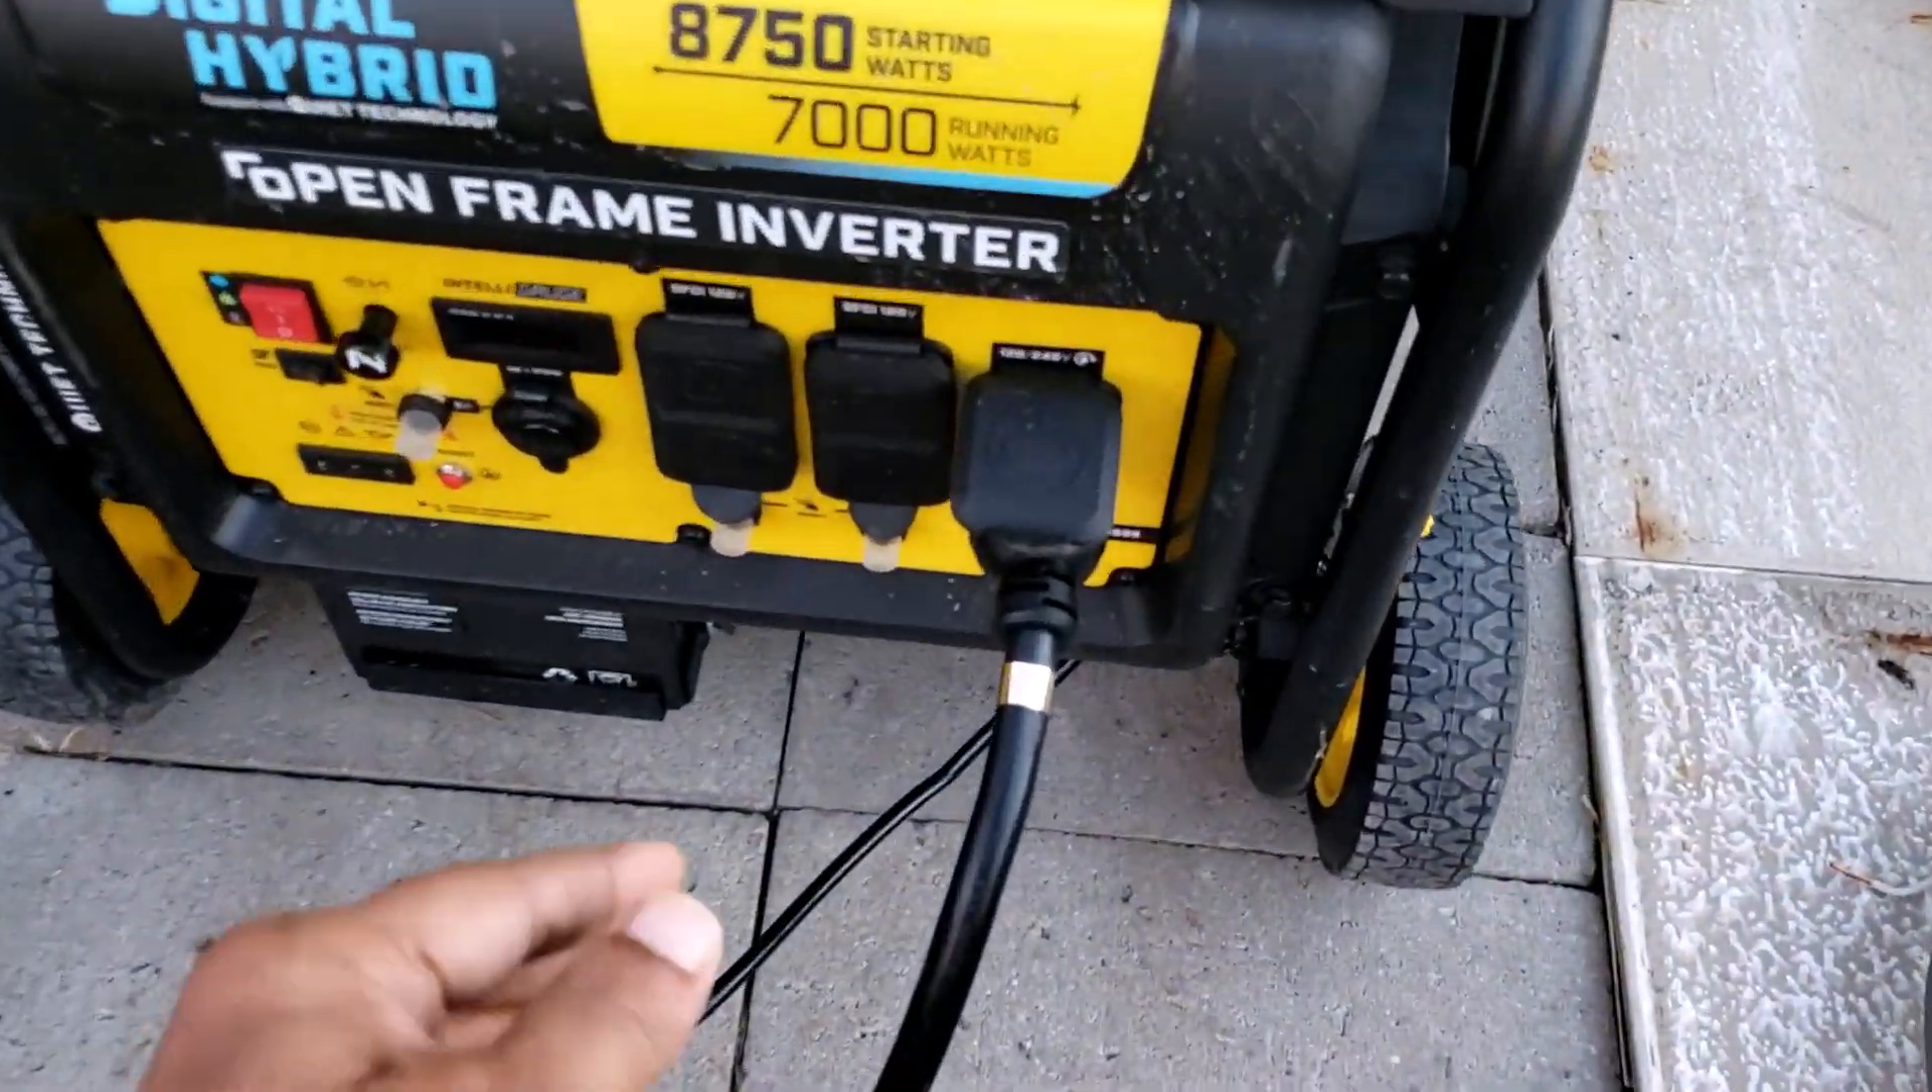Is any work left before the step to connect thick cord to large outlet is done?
No.